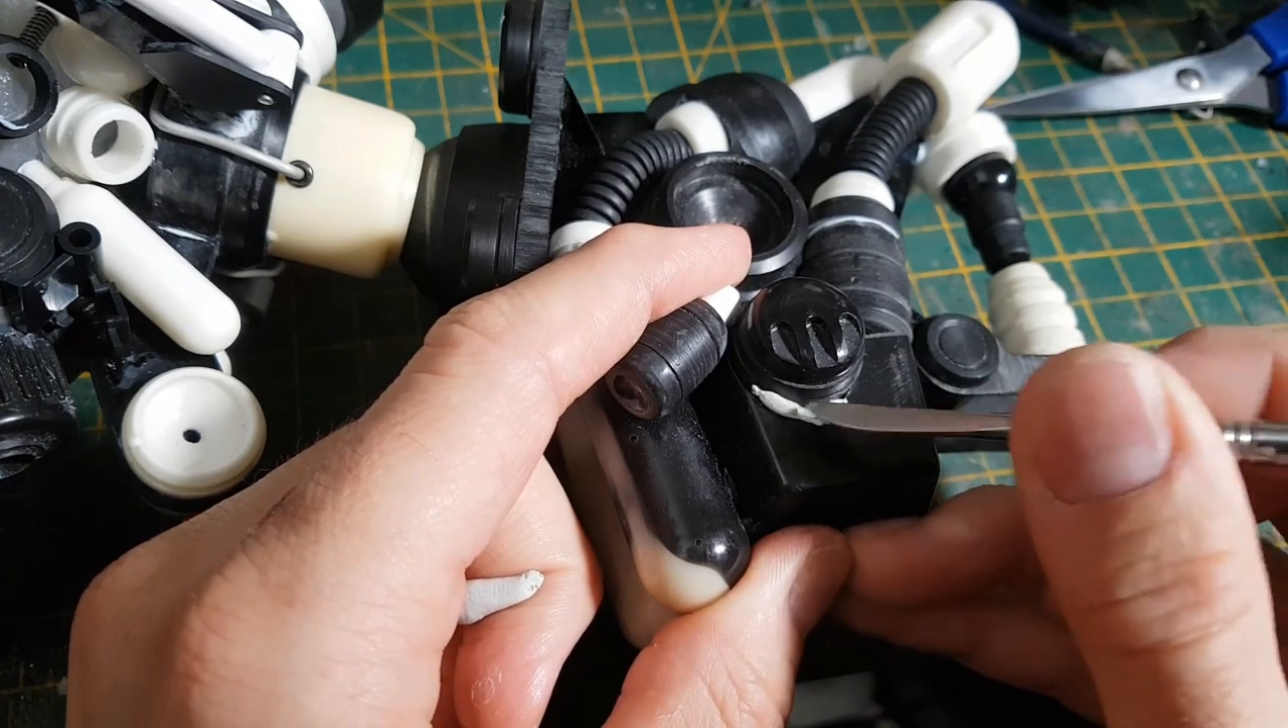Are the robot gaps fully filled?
No.